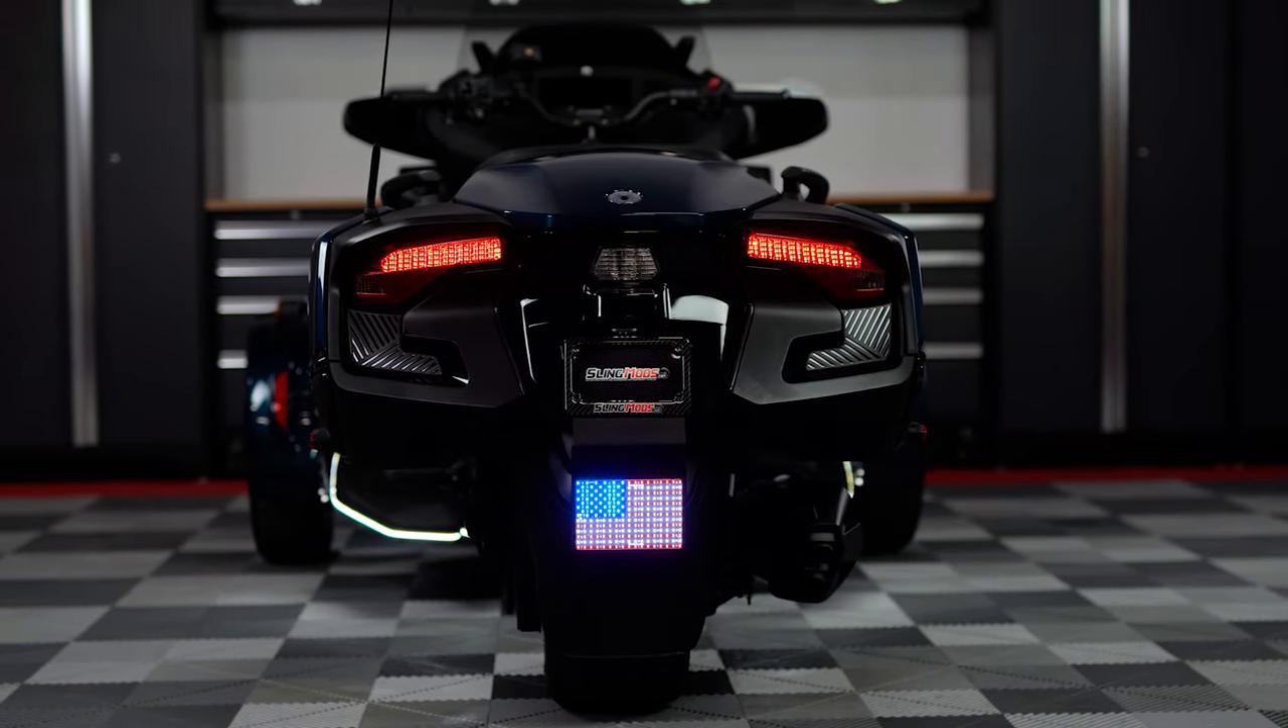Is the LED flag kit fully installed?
Yes.